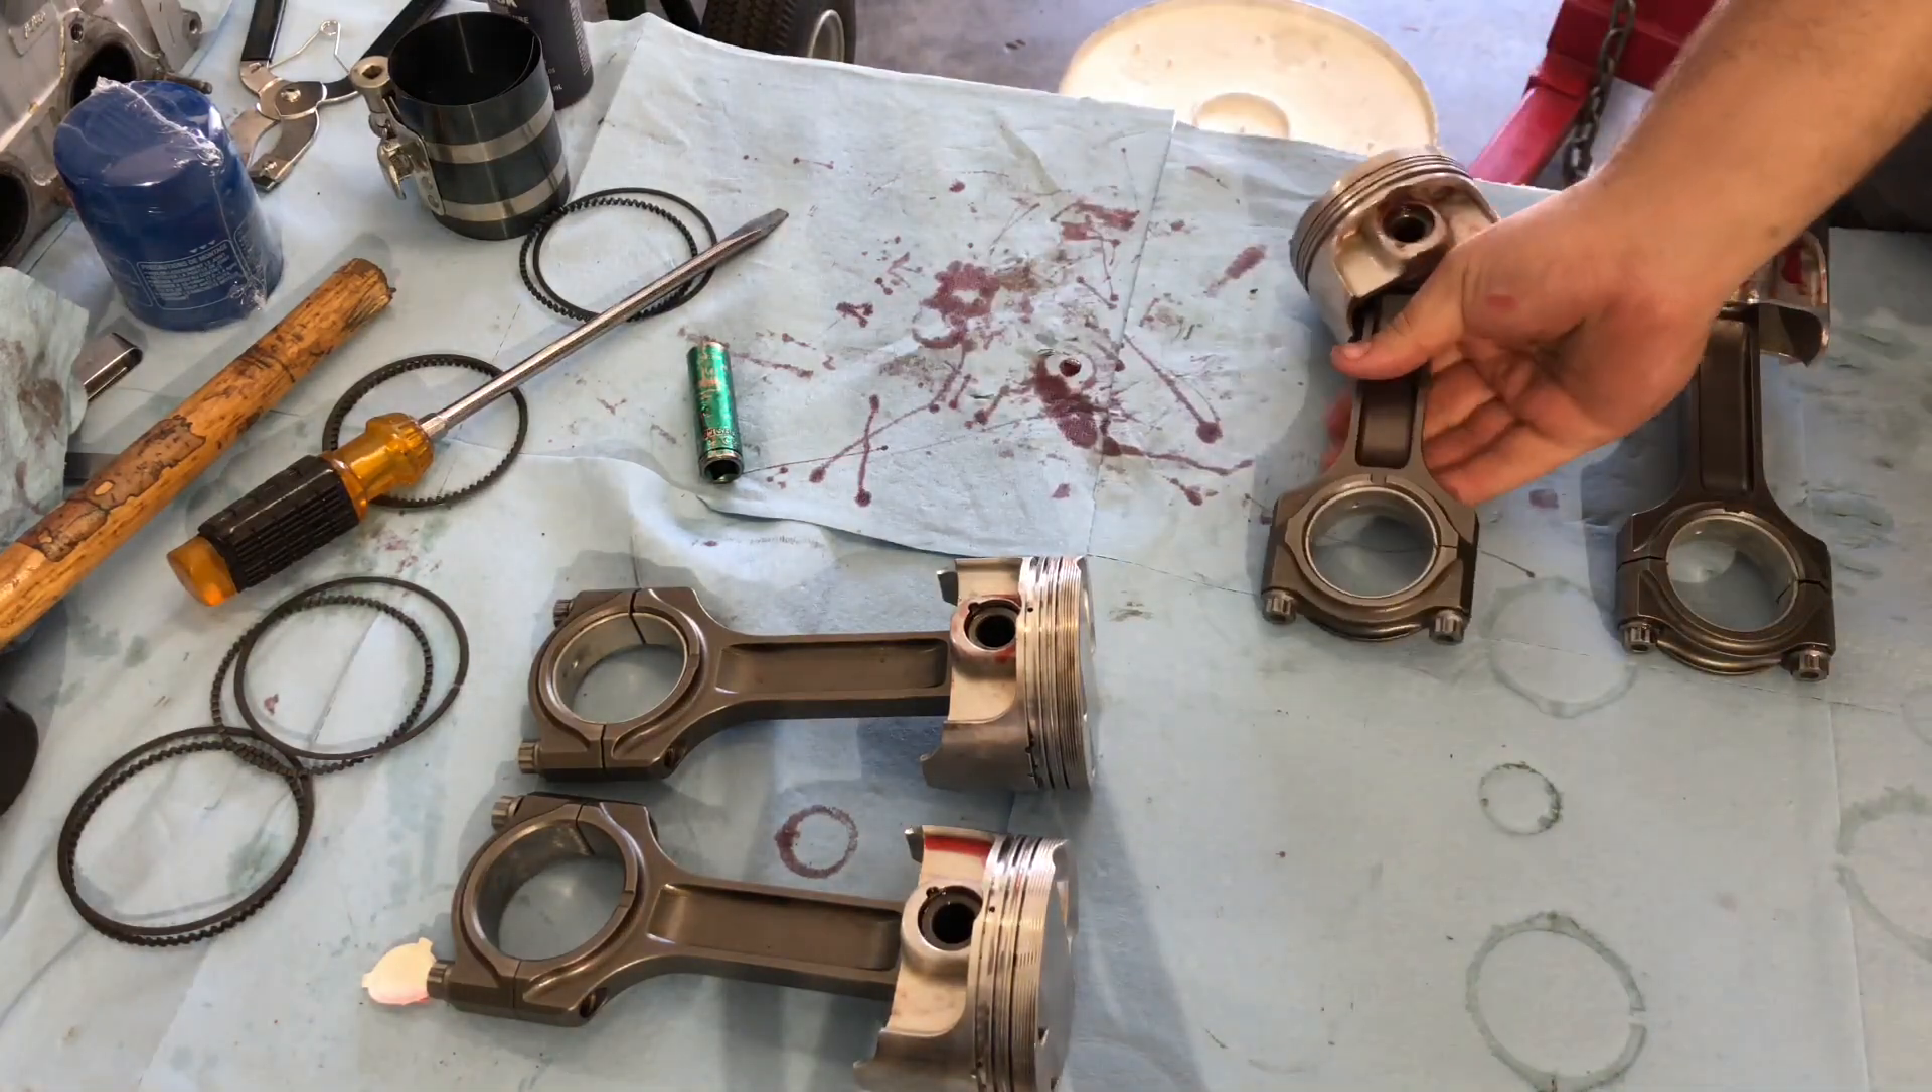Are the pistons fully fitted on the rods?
Yes.